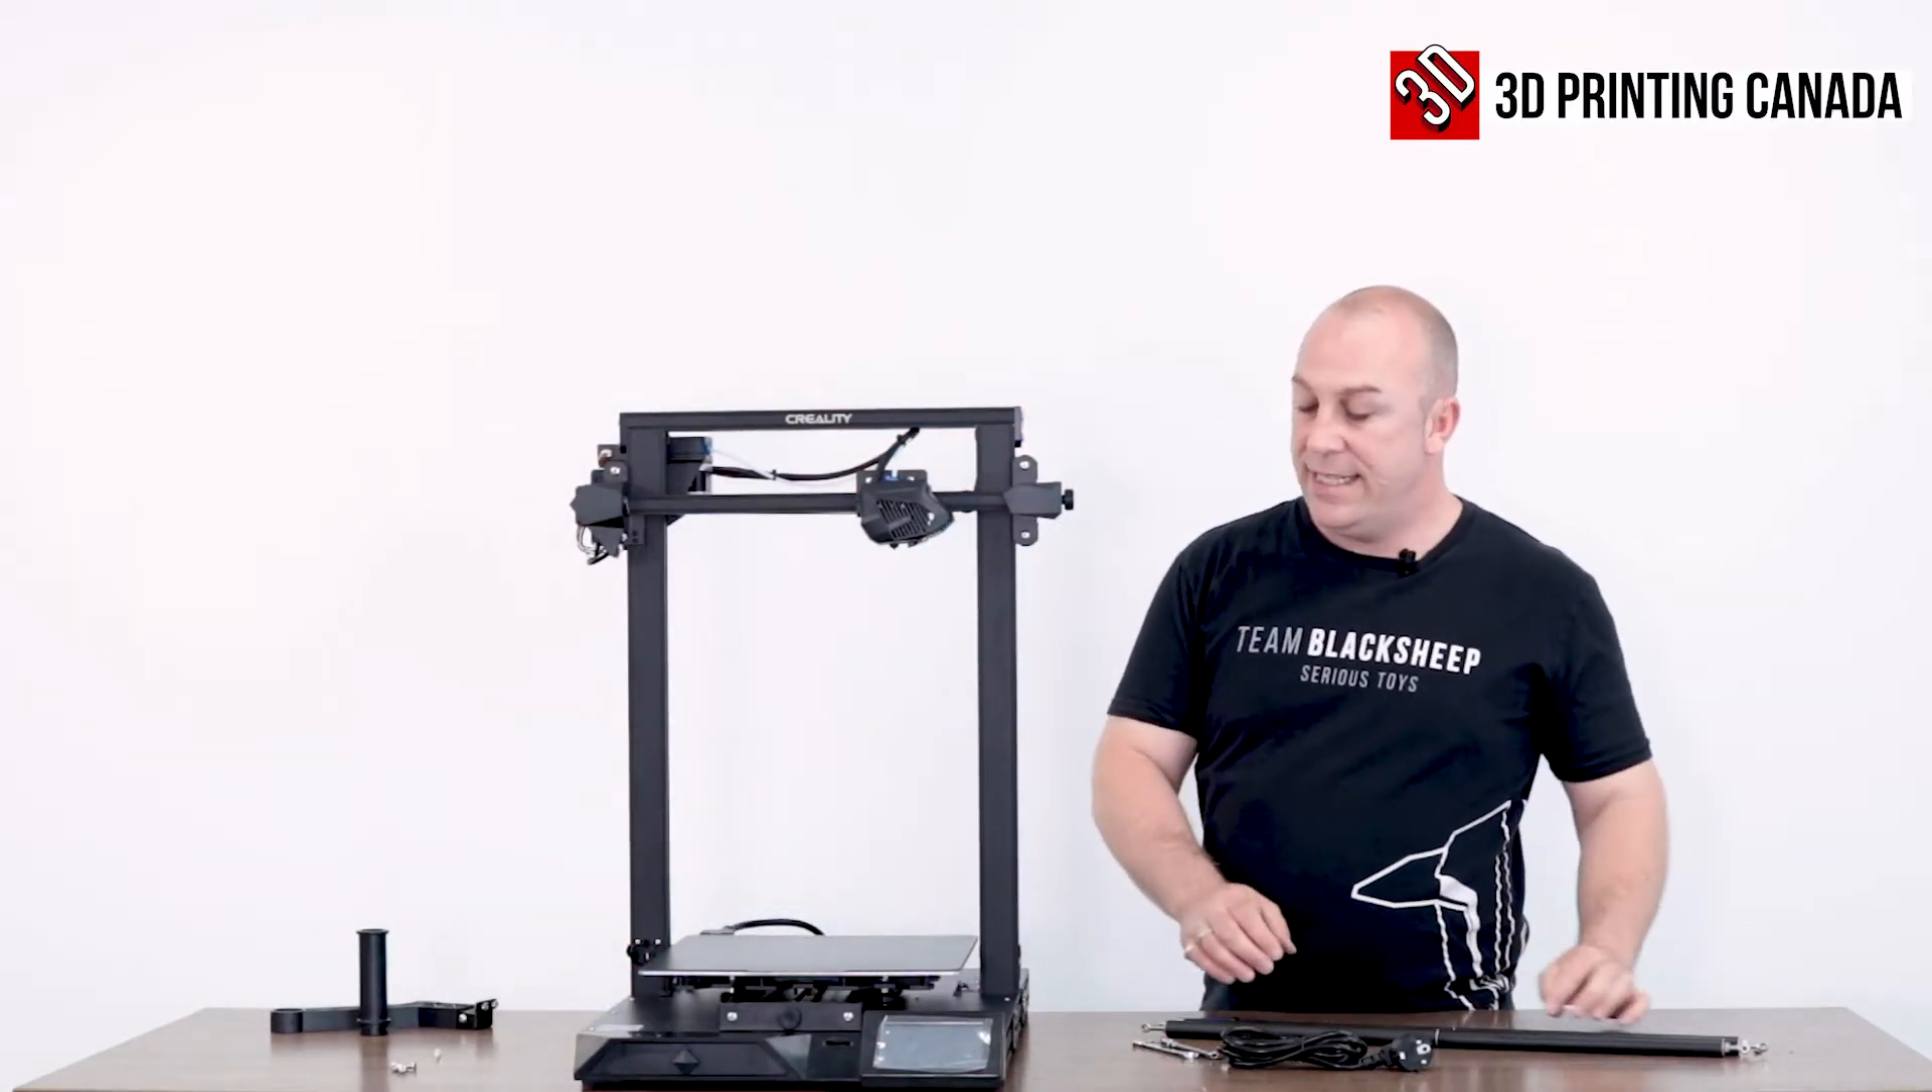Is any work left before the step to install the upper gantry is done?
No.